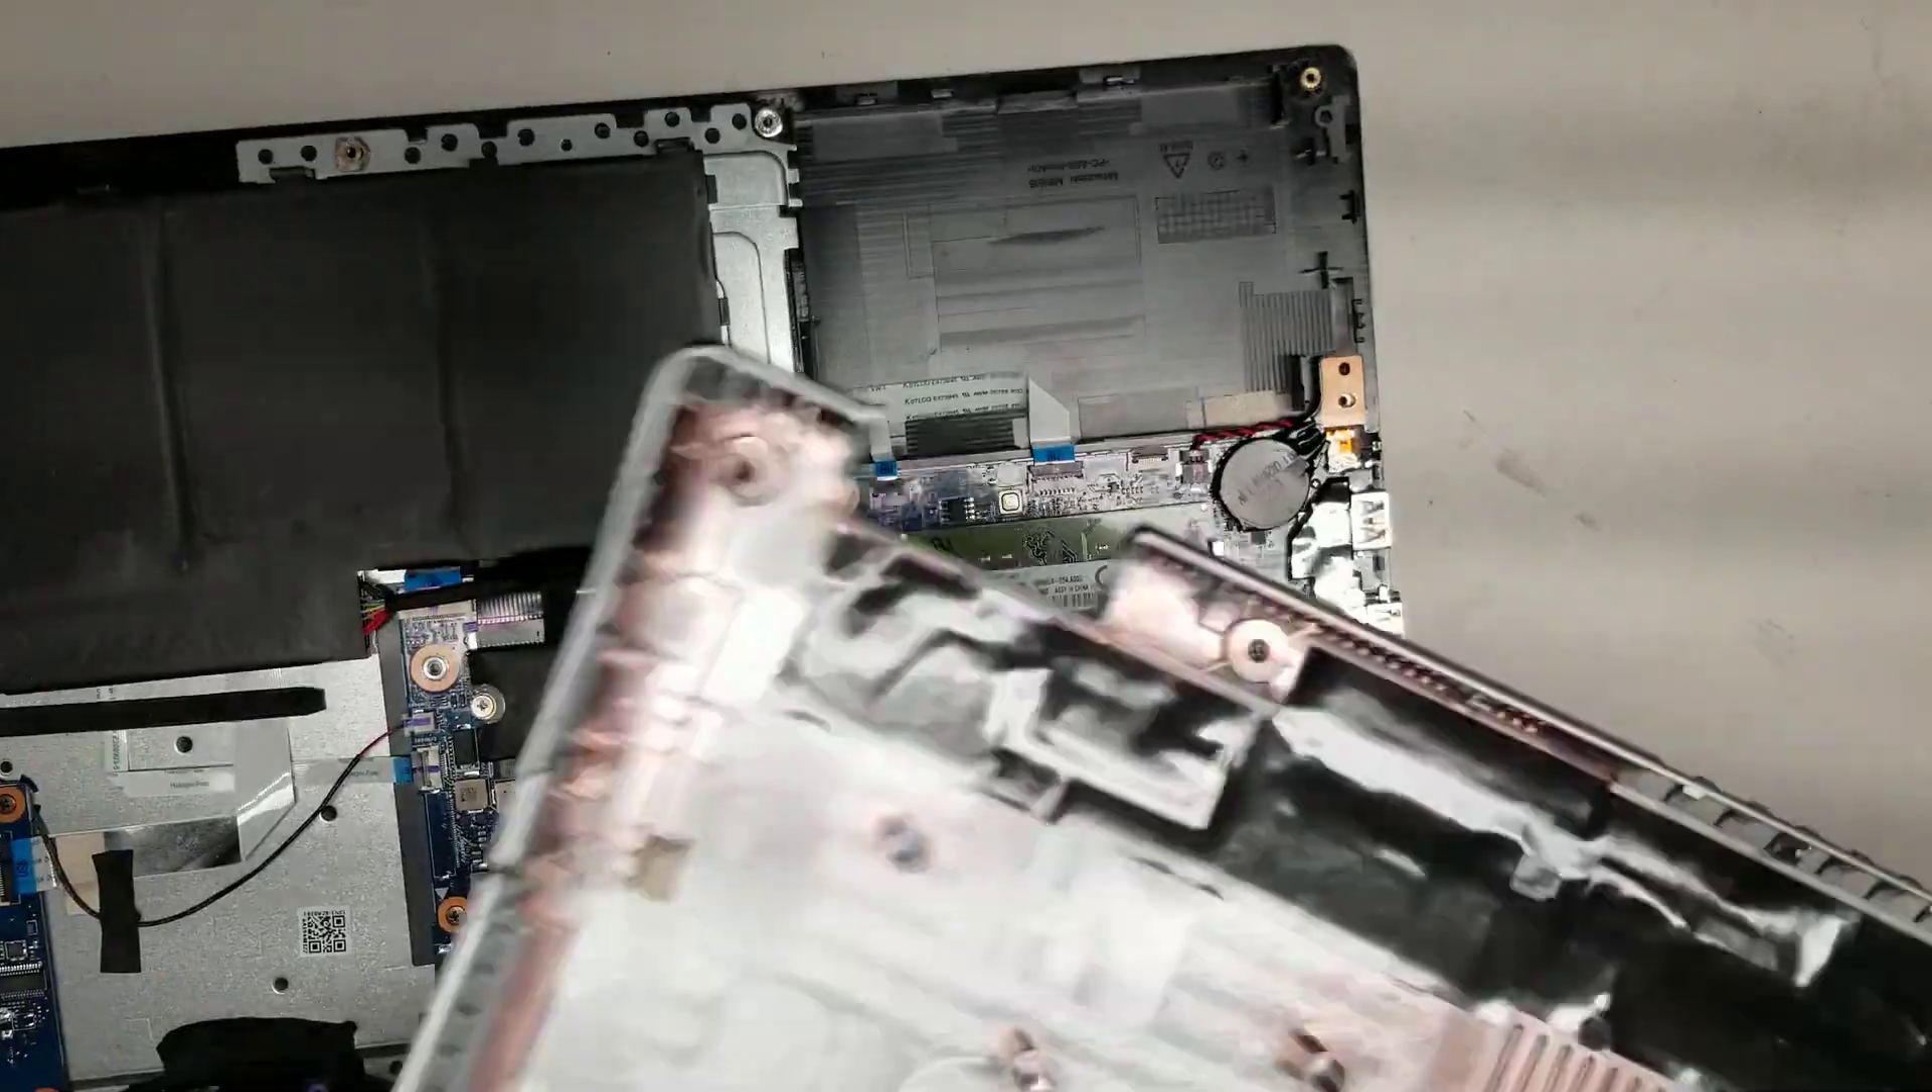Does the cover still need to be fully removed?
No.